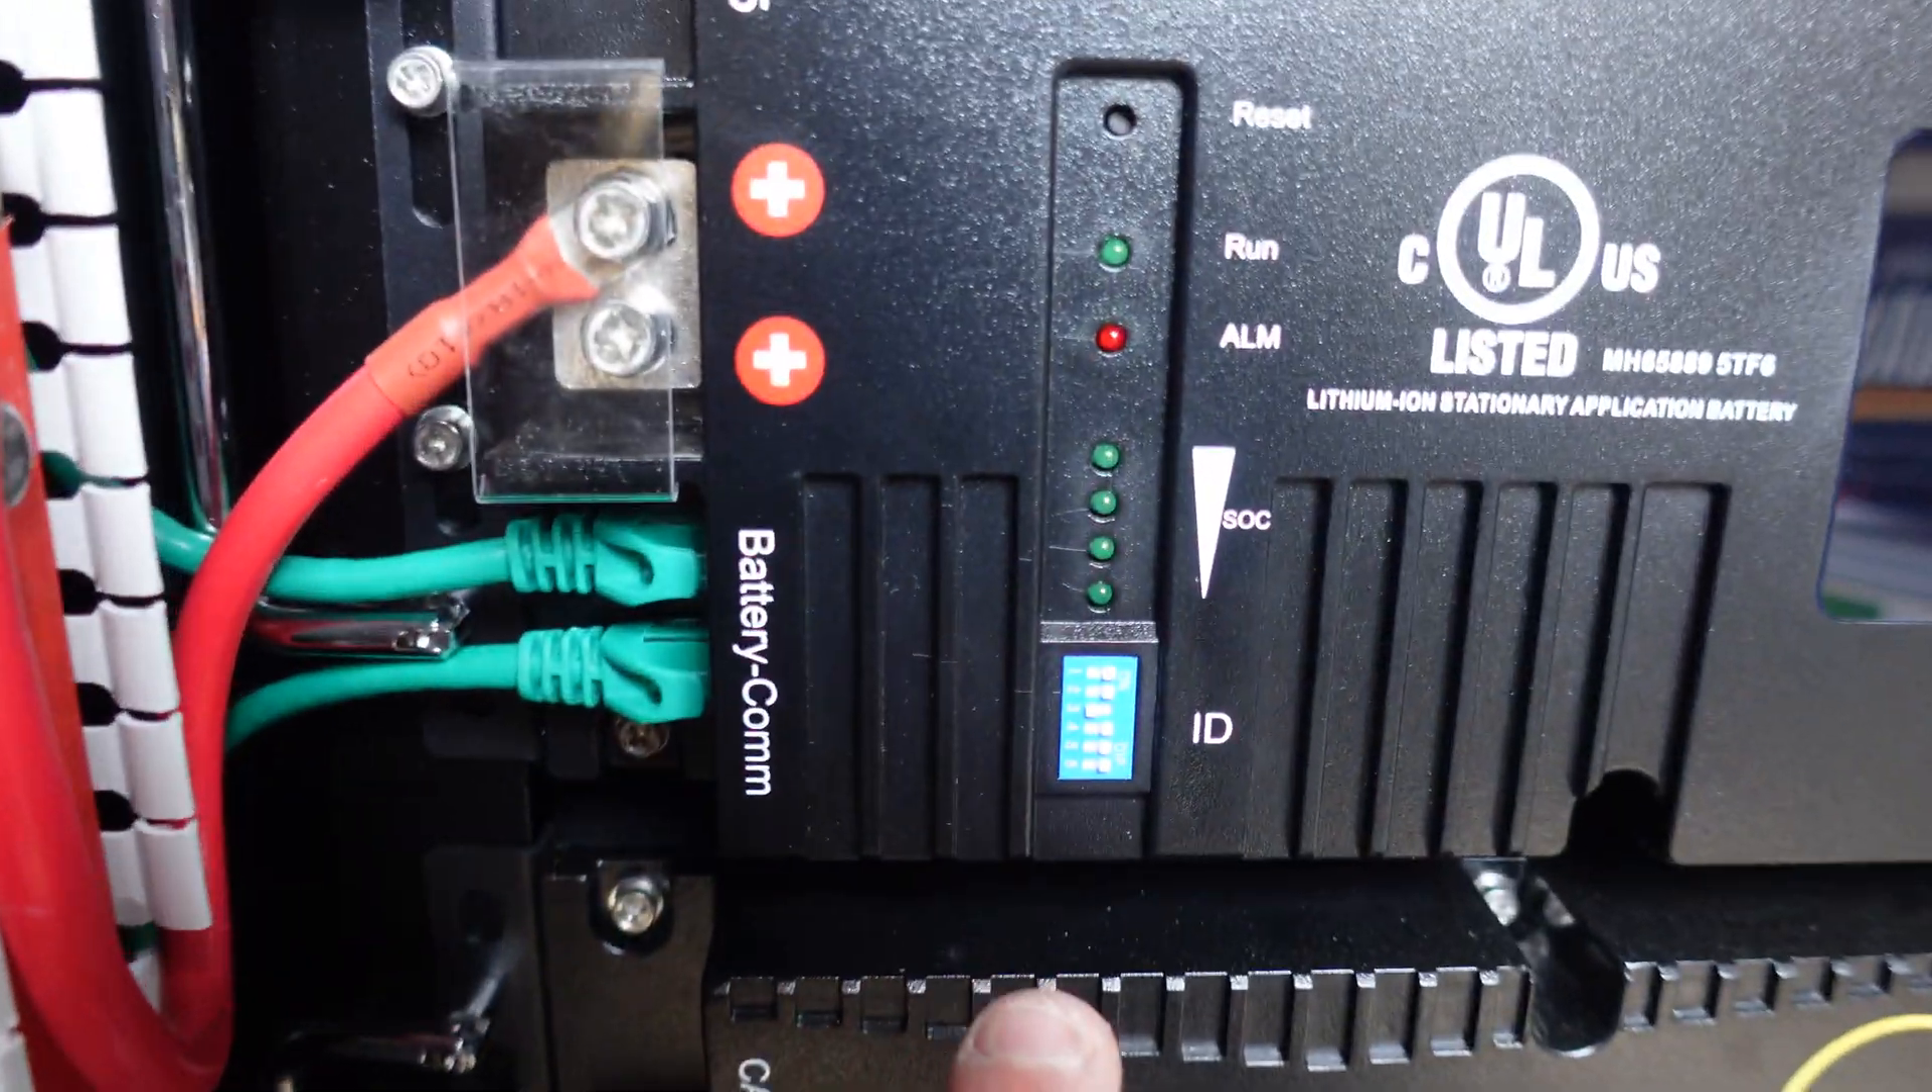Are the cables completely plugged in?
Yes.